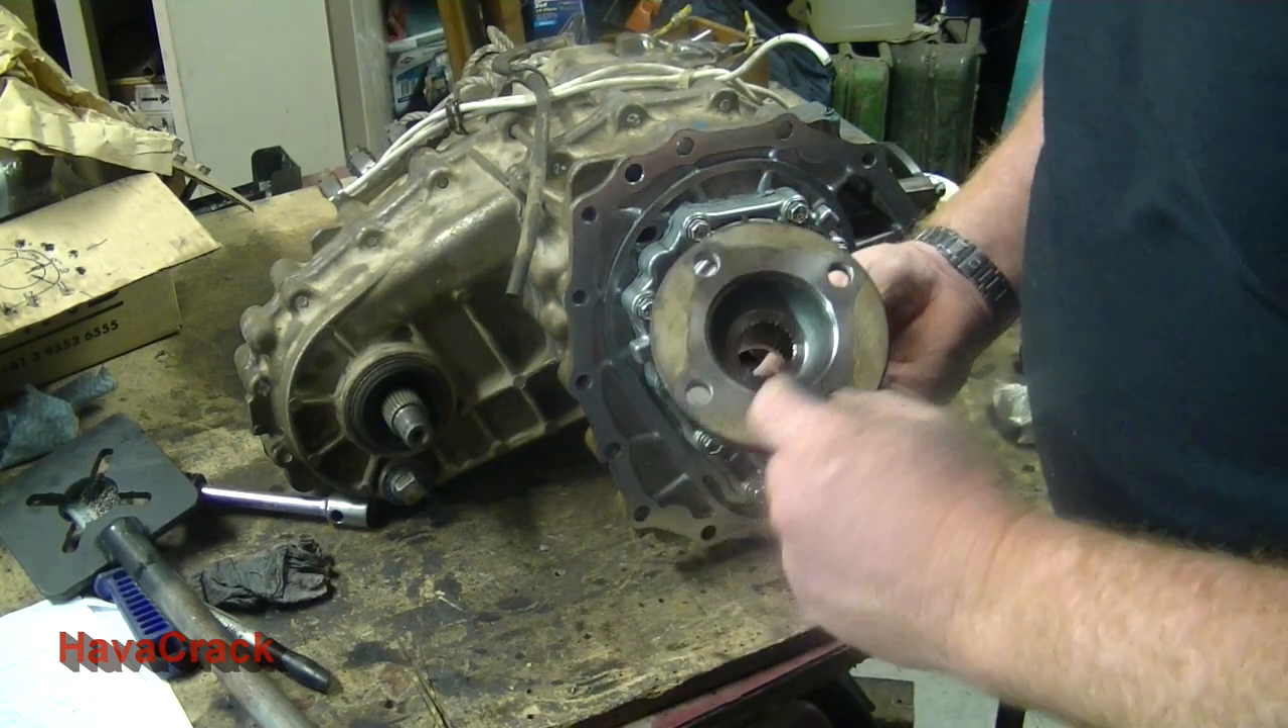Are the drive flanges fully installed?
No.